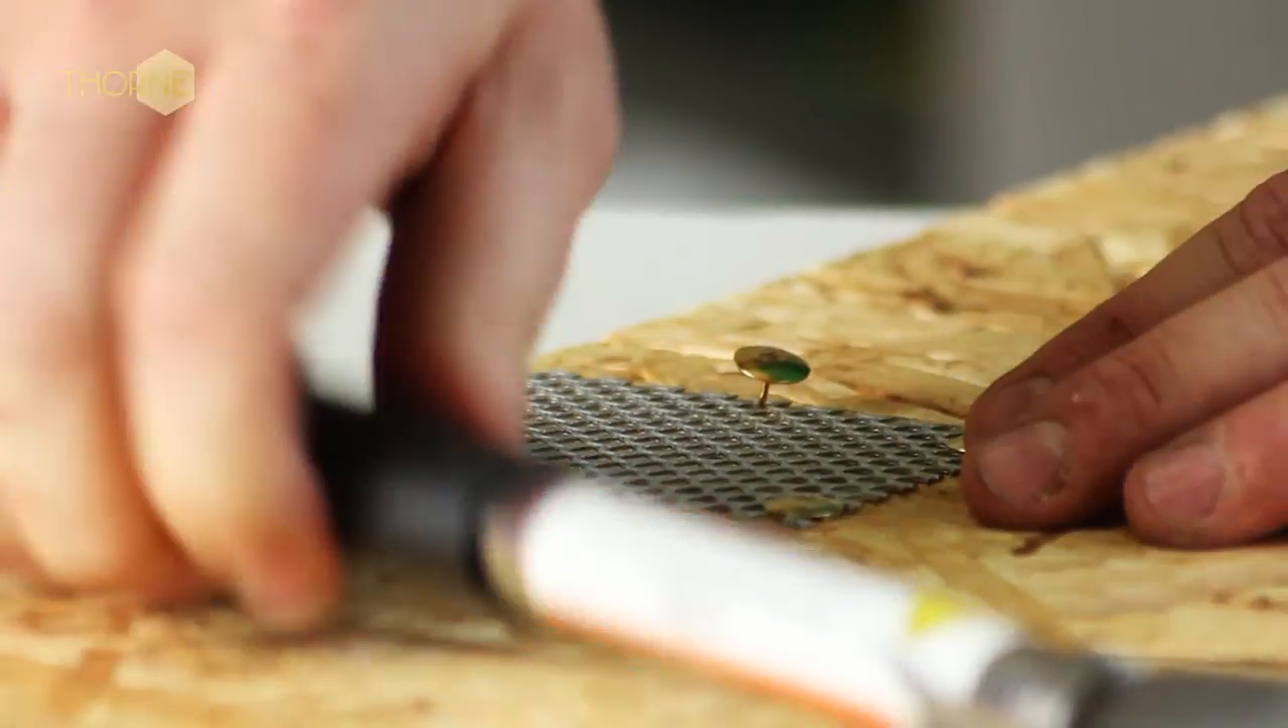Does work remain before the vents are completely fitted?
Yes.